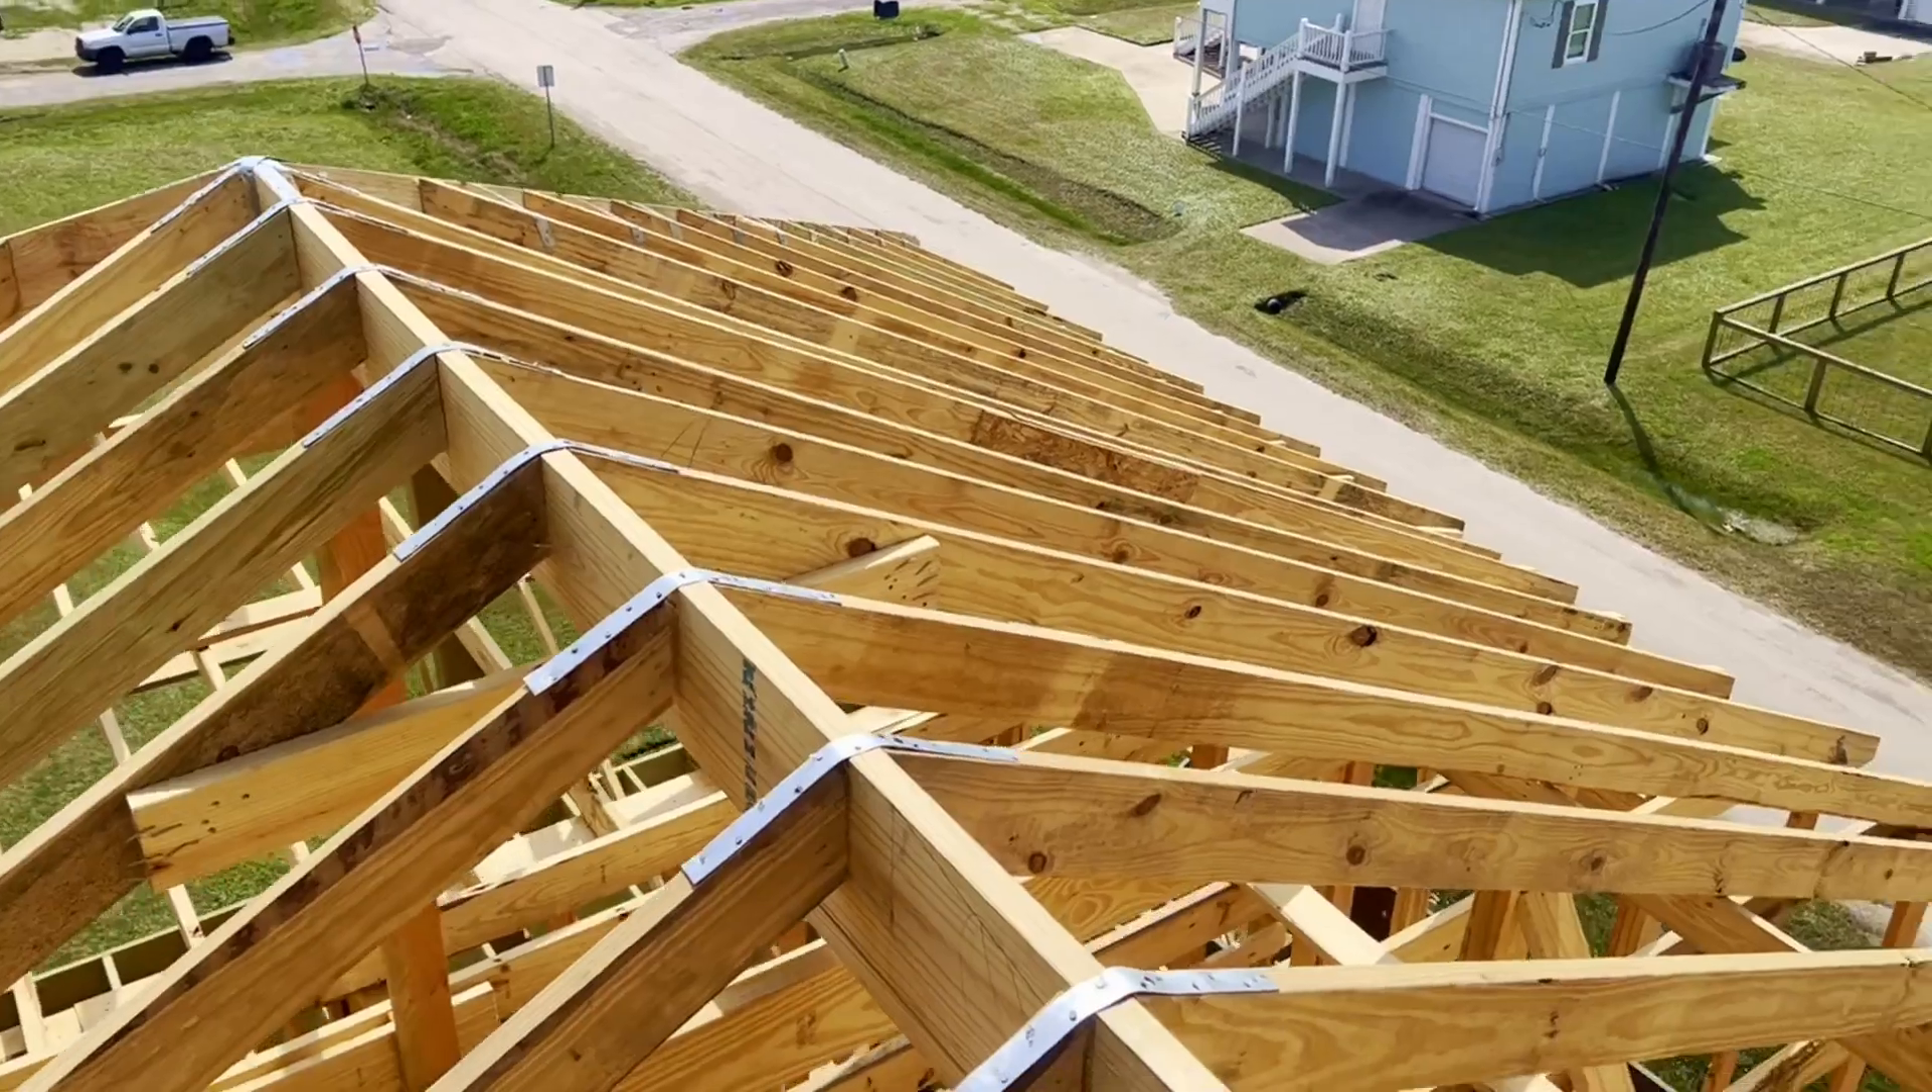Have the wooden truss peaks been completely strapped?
Yes.